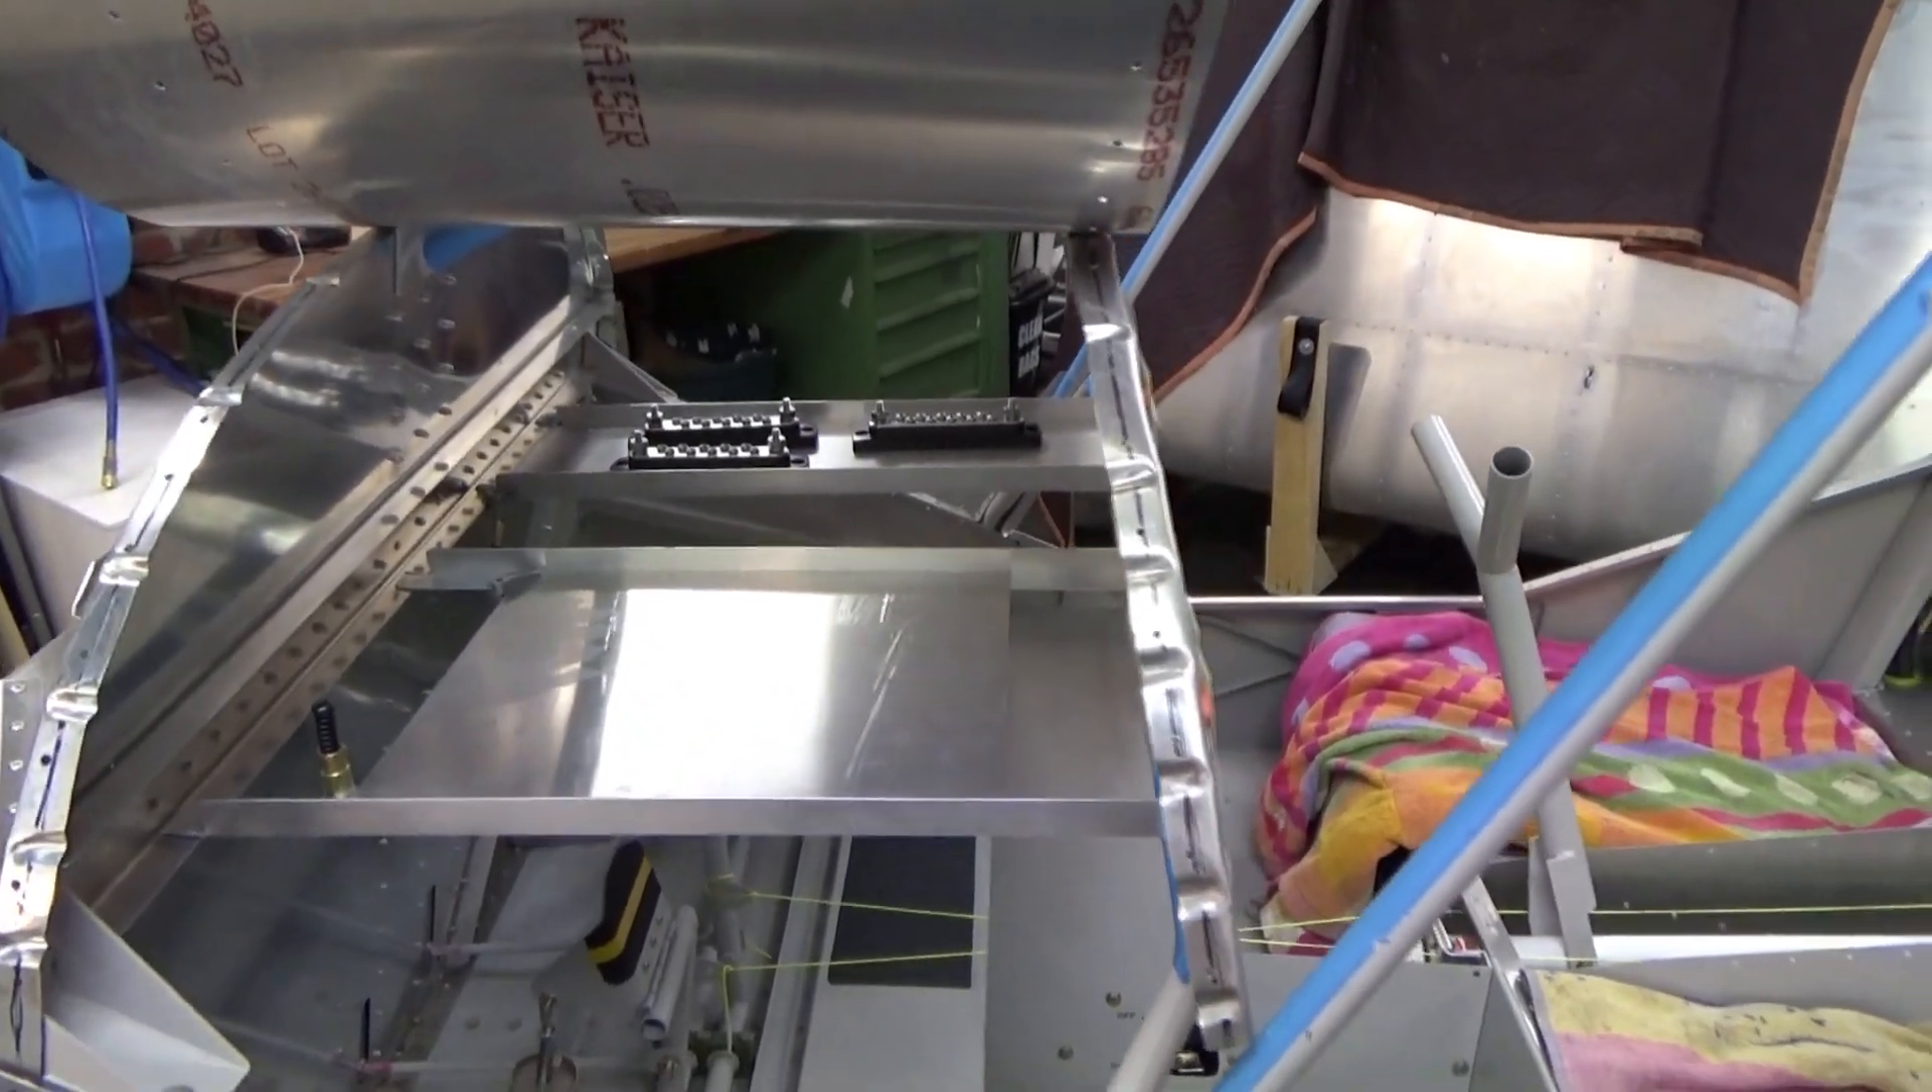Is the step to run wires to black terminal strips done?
No.